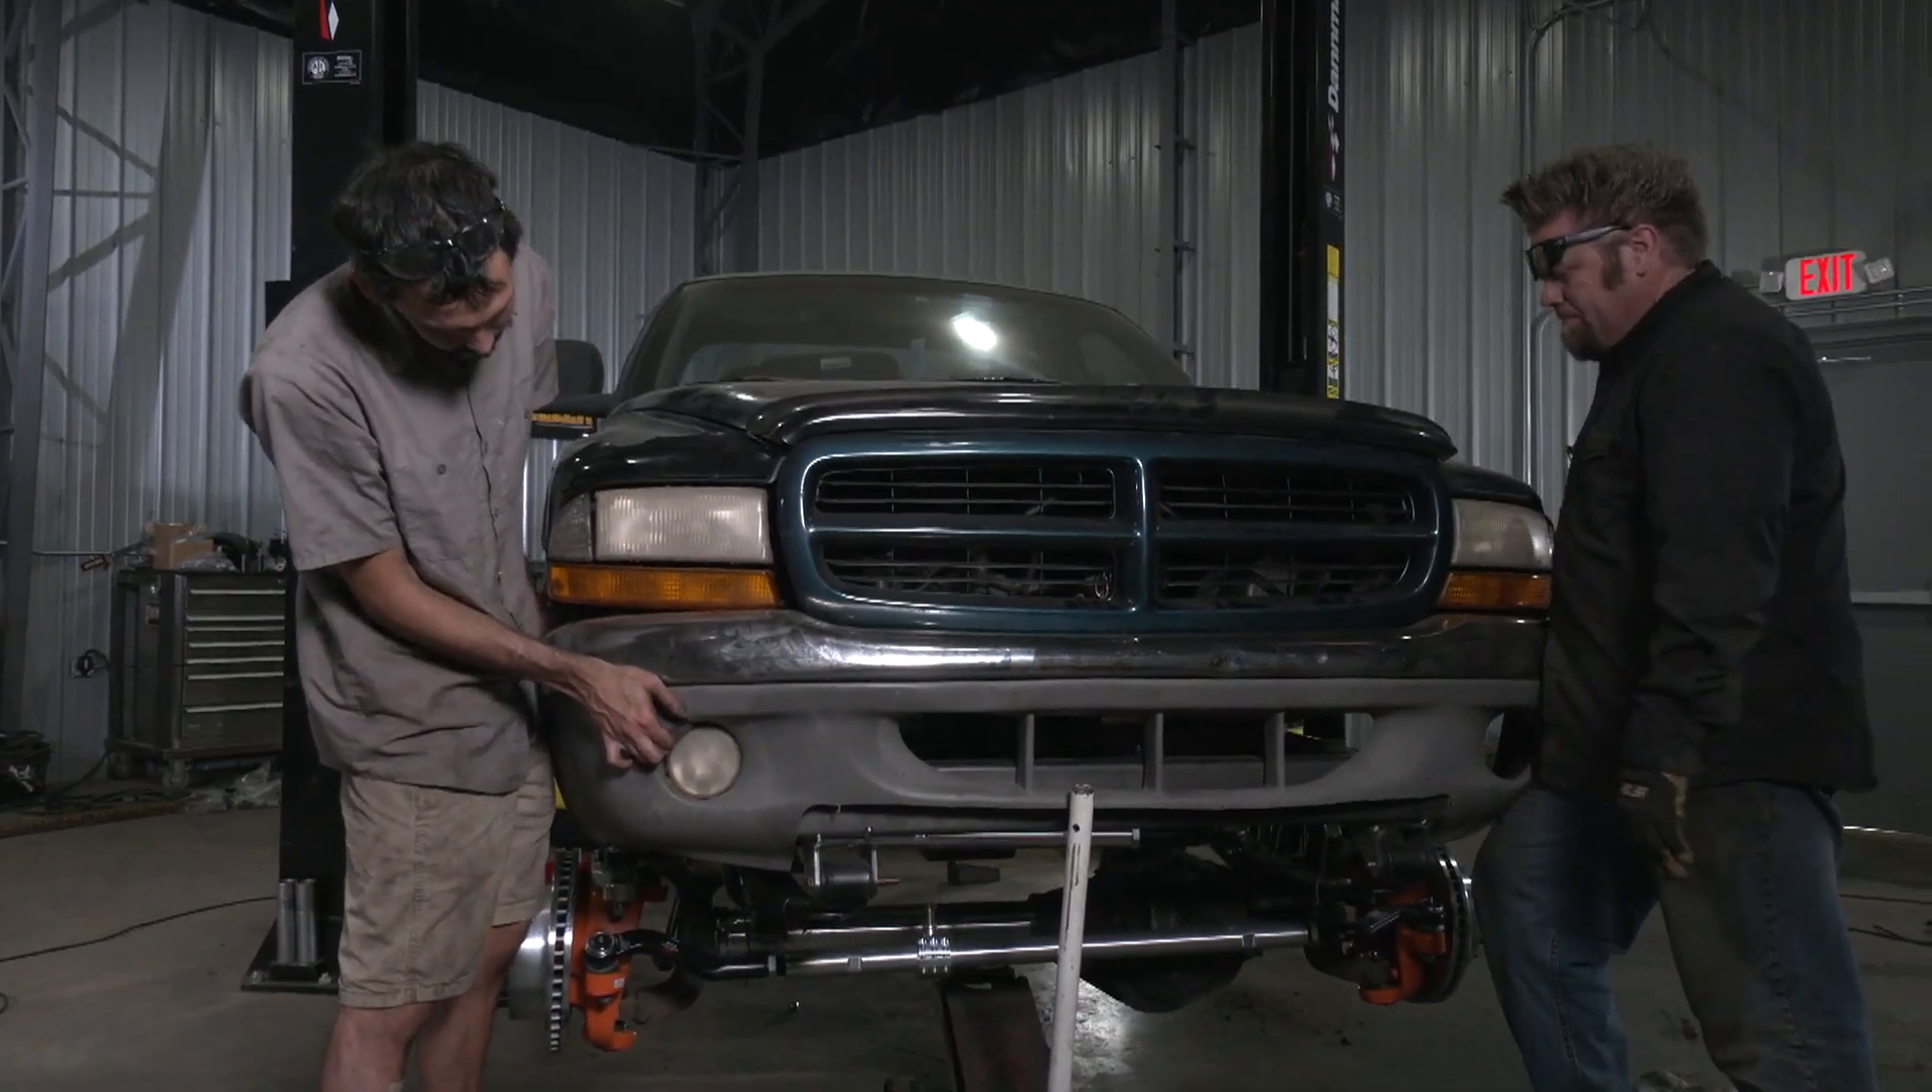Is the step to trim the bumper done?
No.